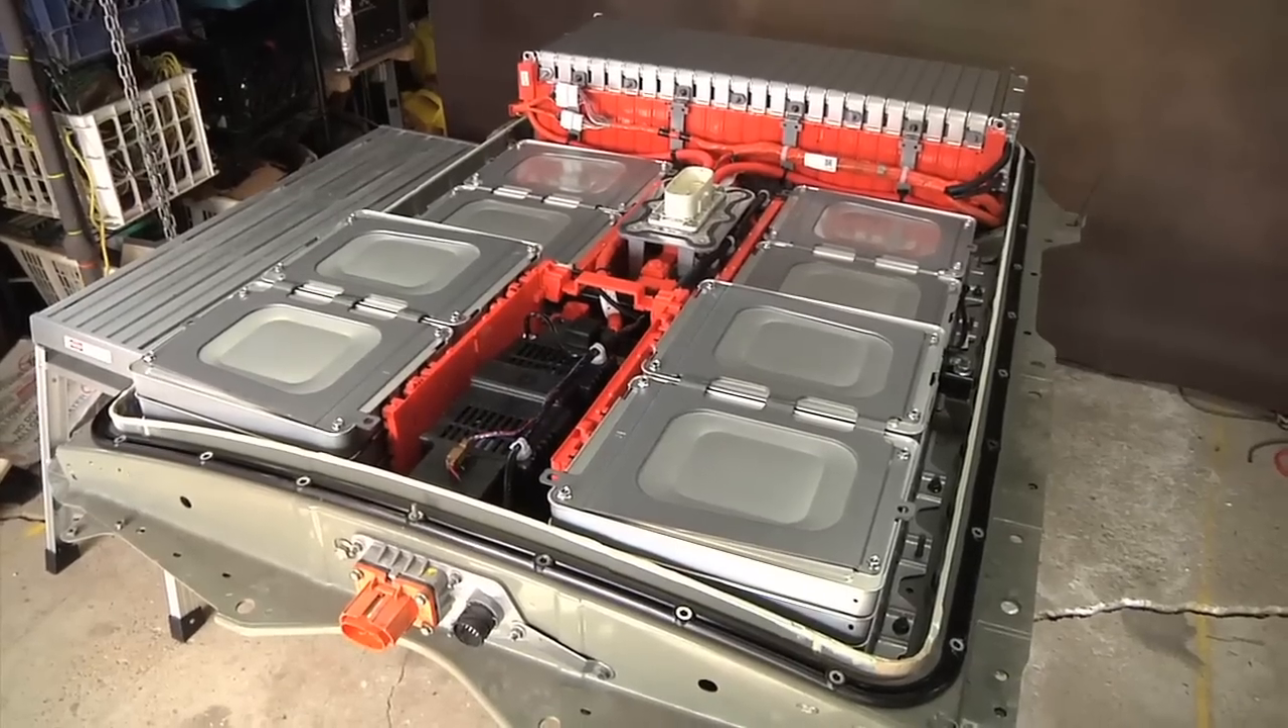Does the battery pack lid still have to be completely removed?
No.